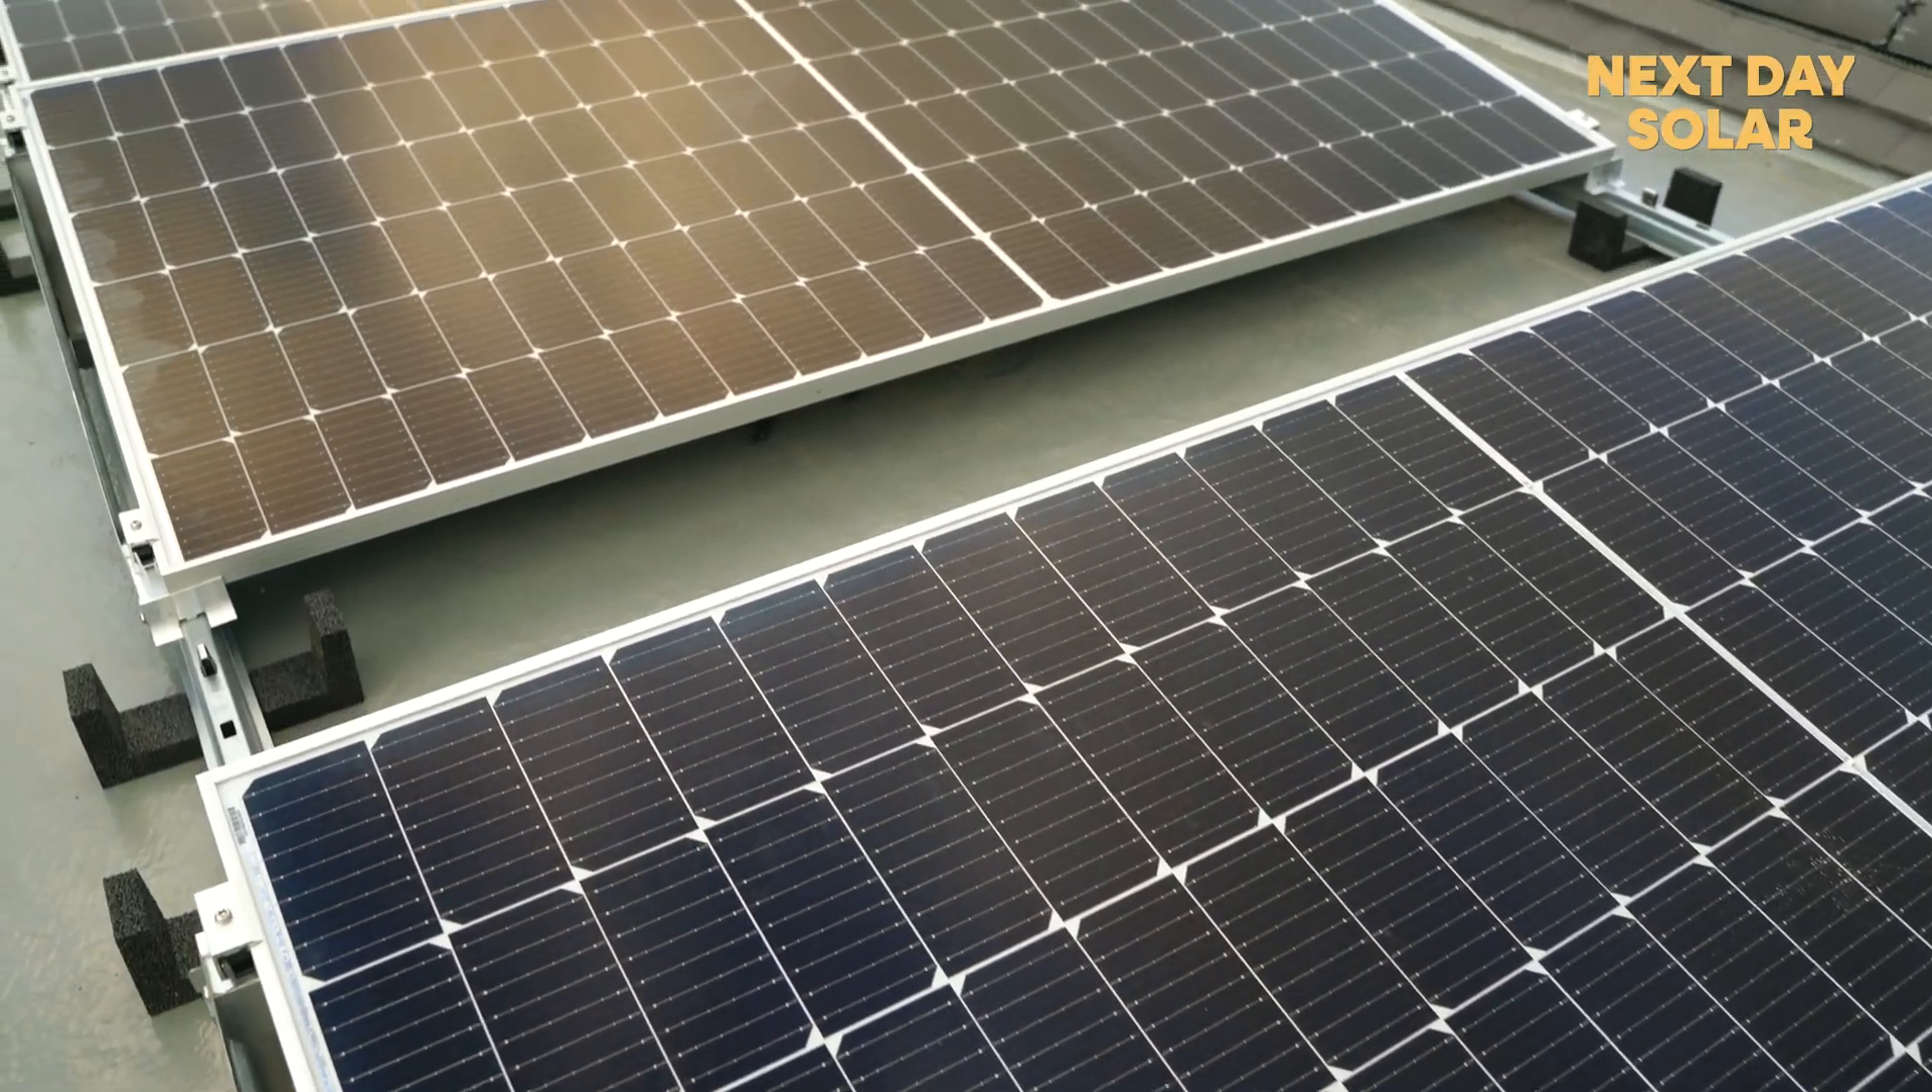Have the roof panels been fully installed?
Yes.